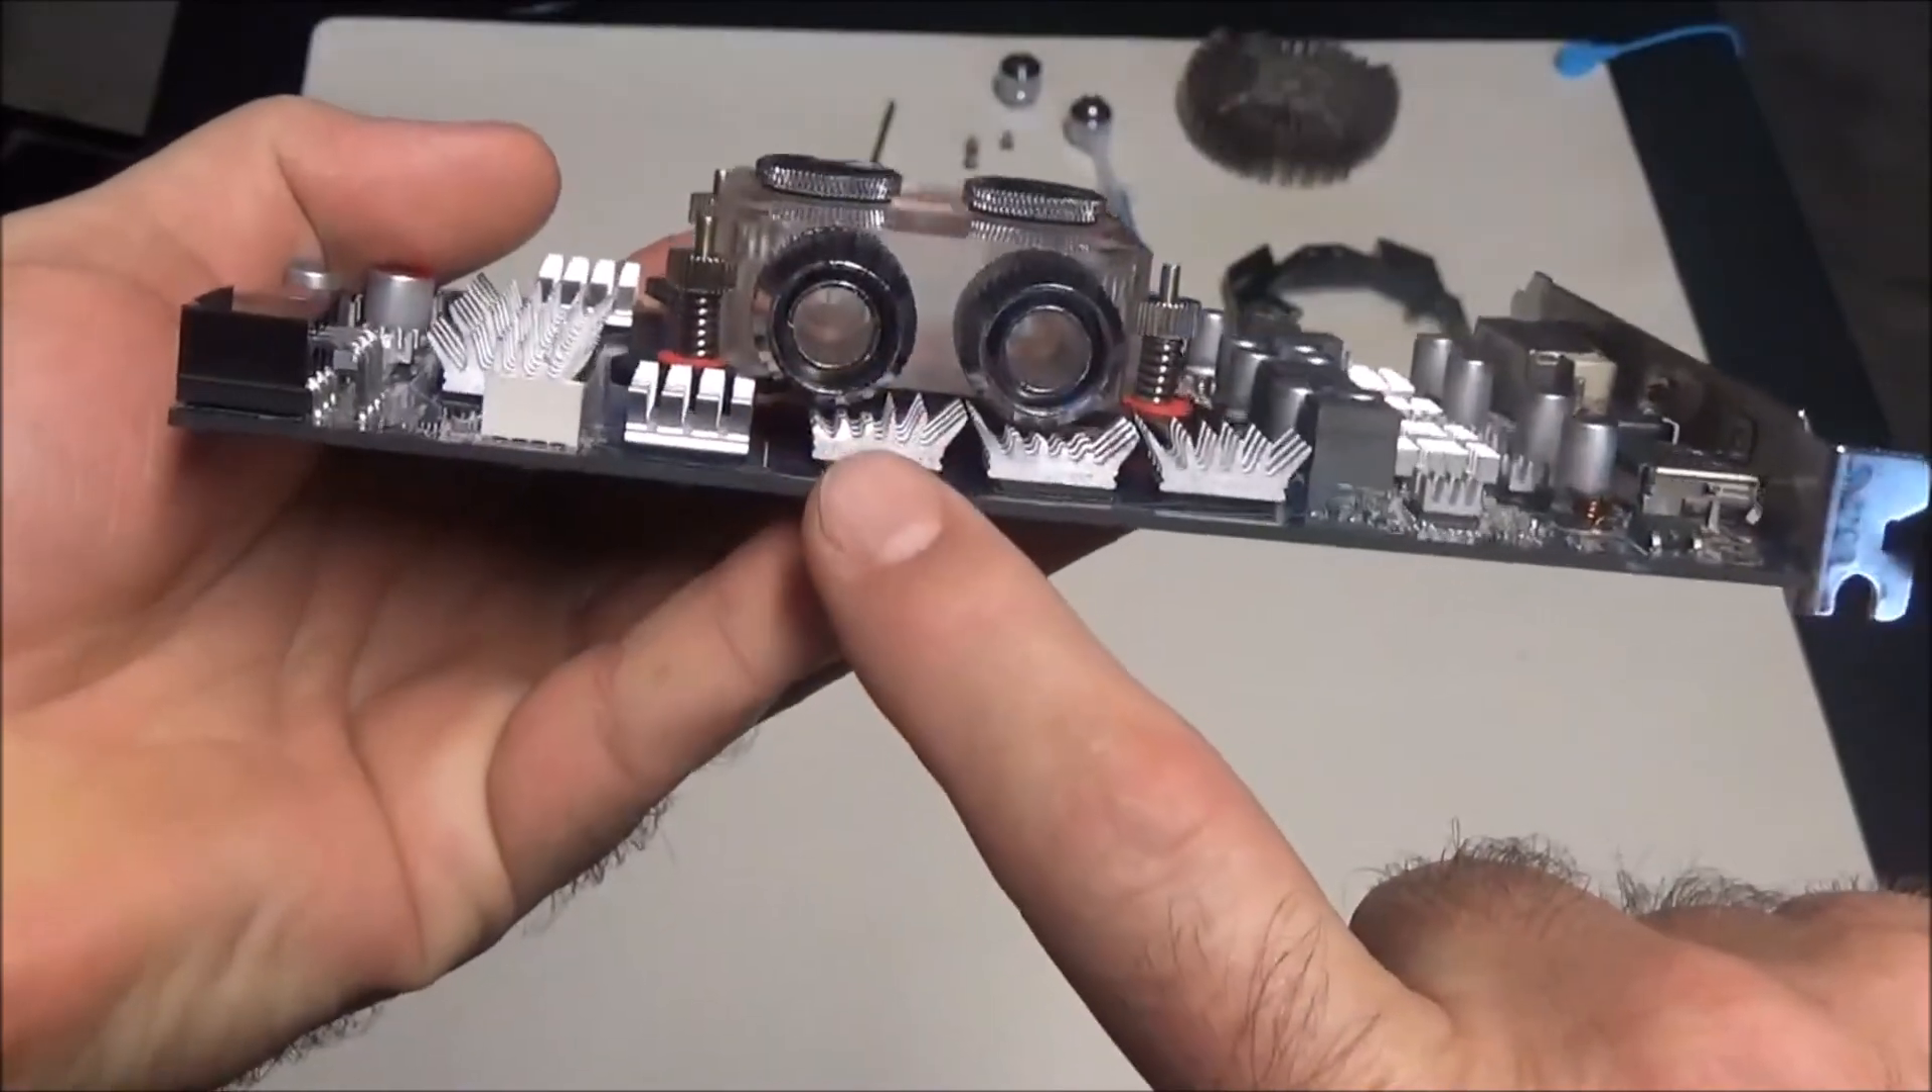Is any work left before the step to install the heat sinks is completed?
No.